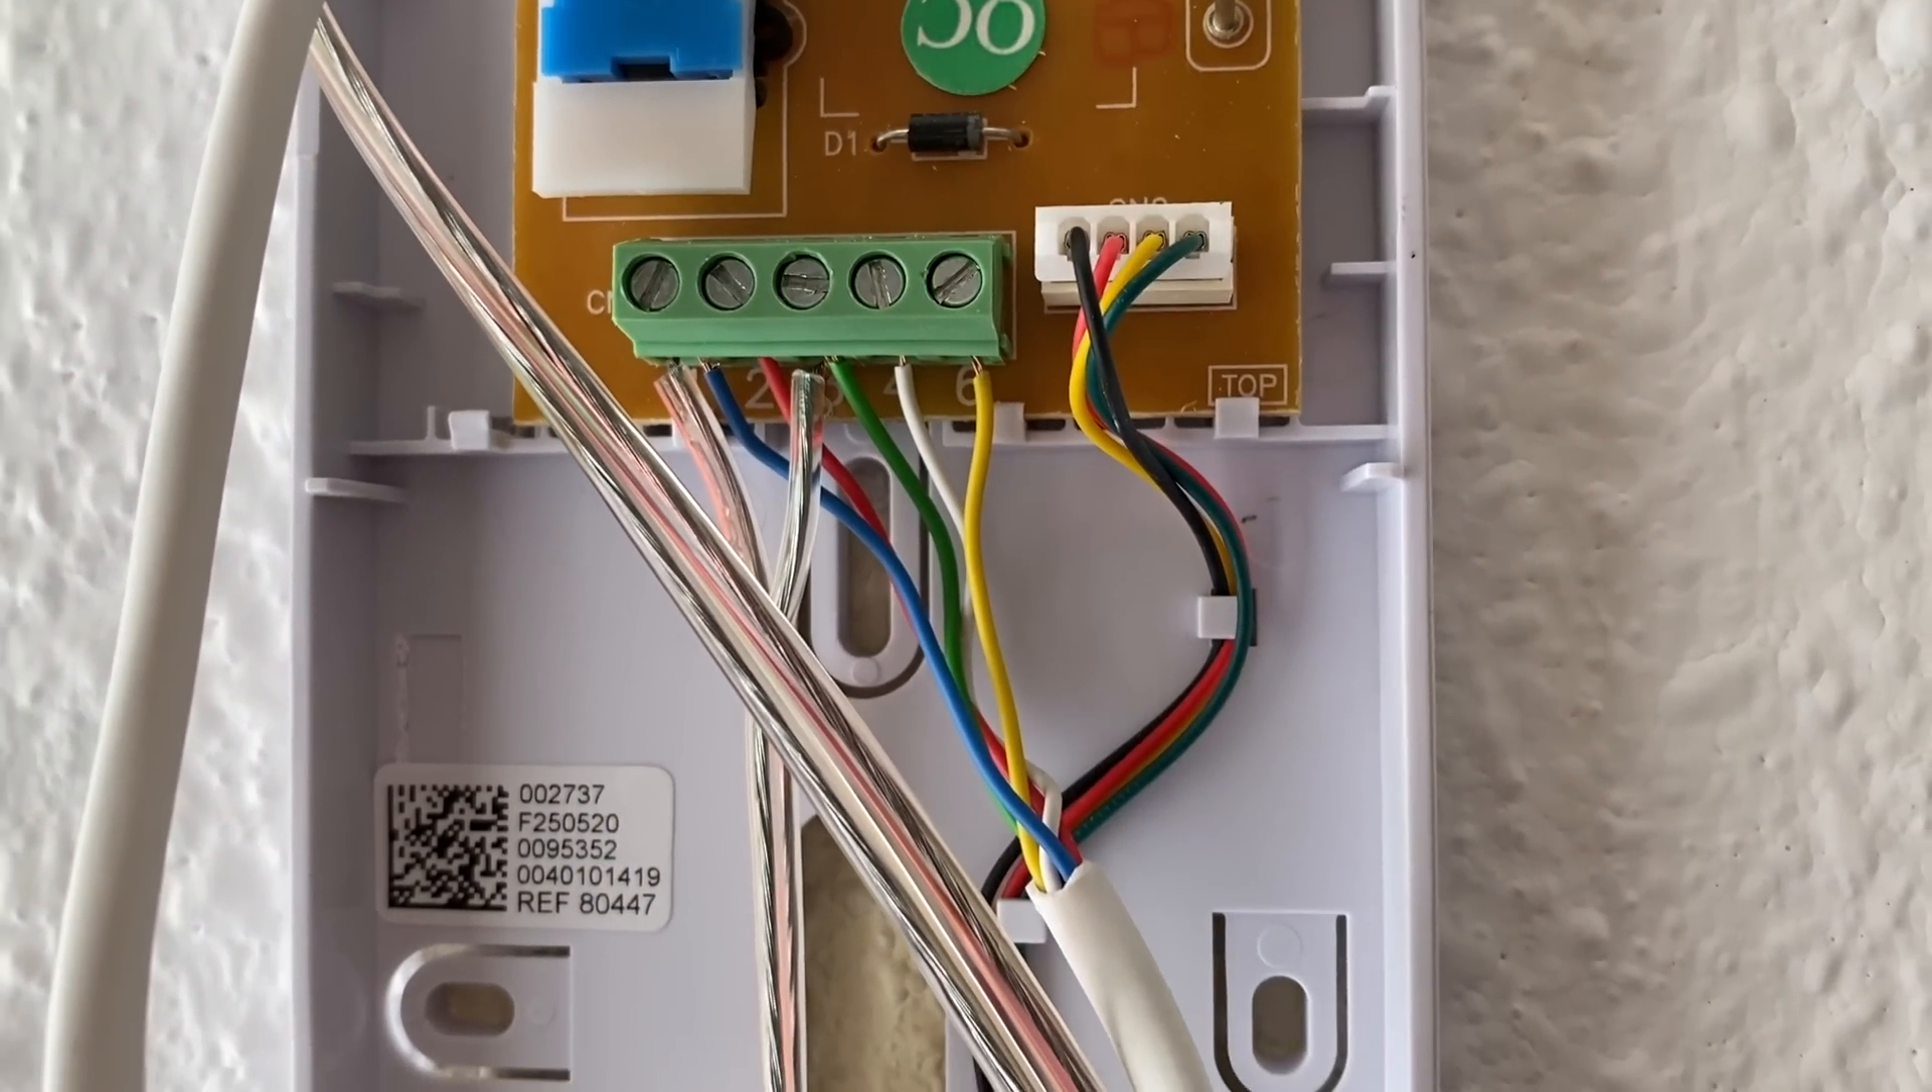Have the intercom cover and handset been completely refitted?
No.